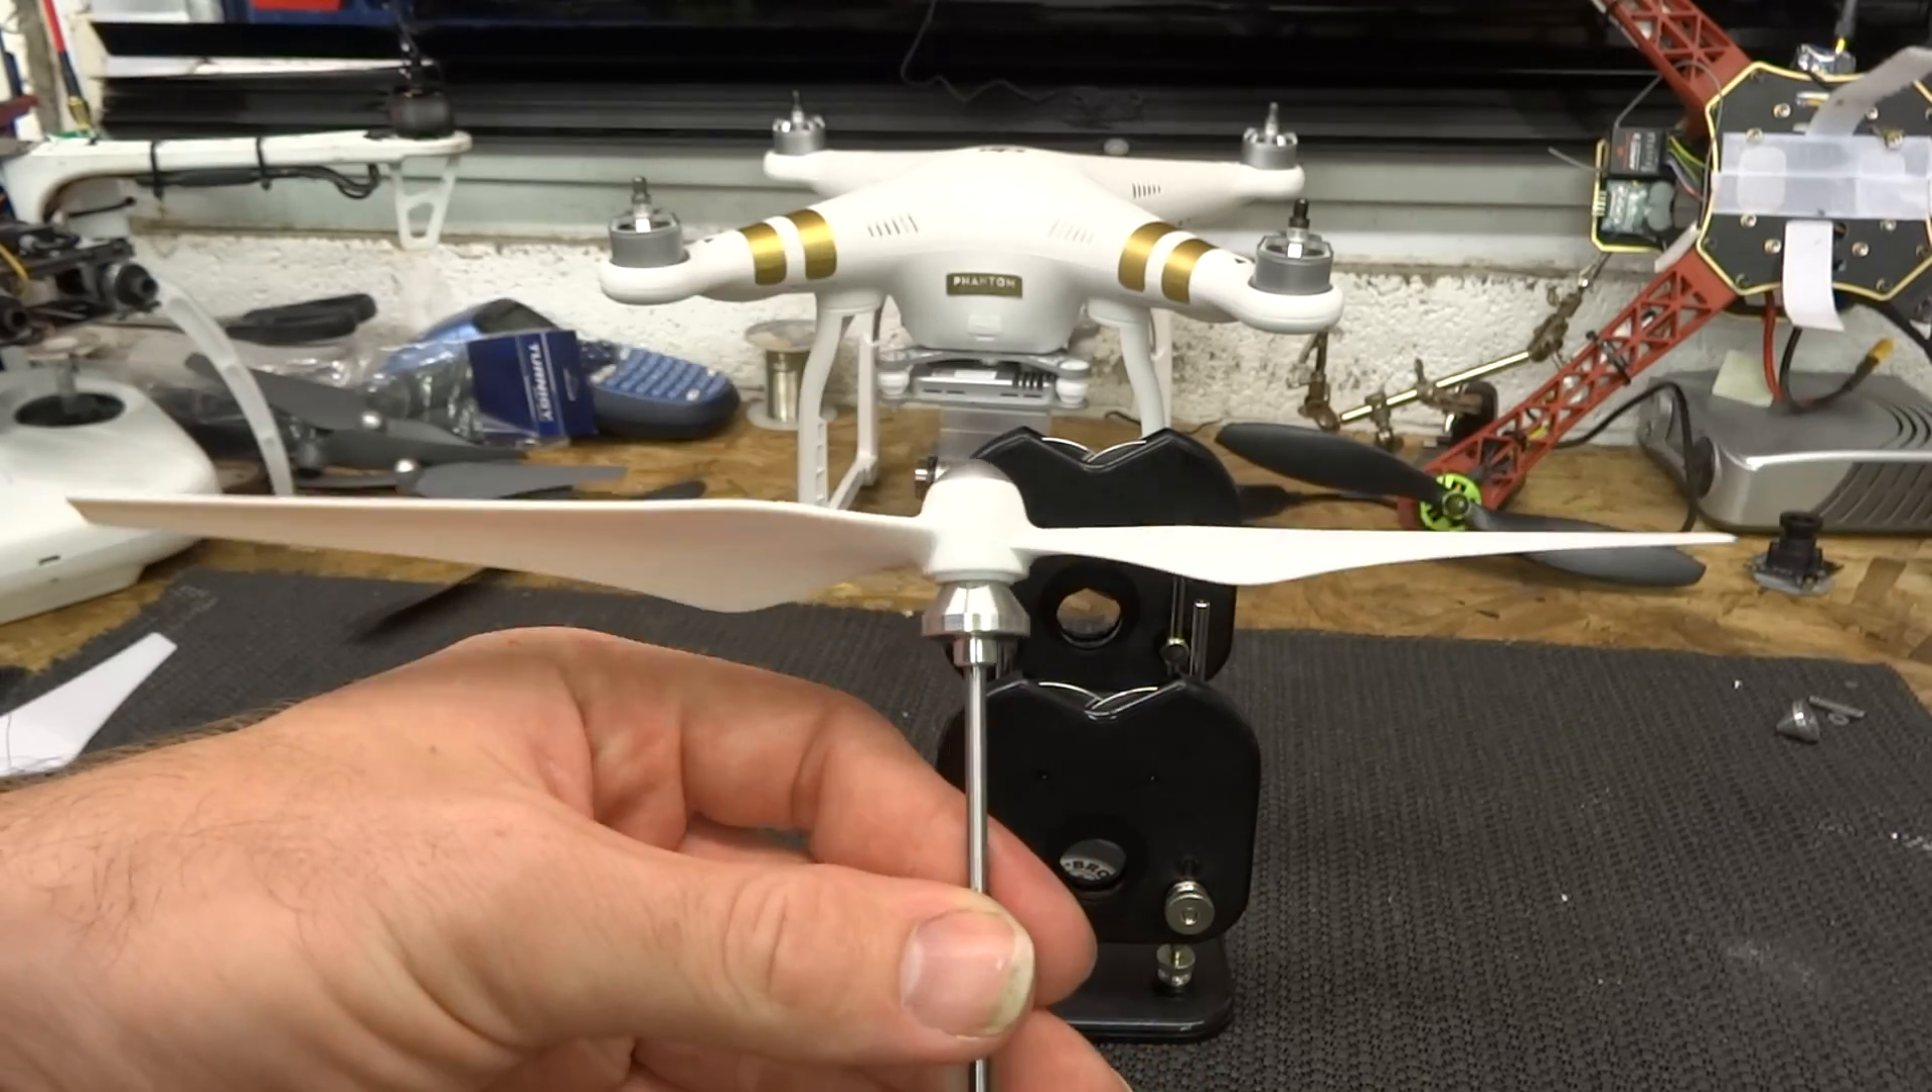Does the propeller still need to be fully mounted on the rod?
No.